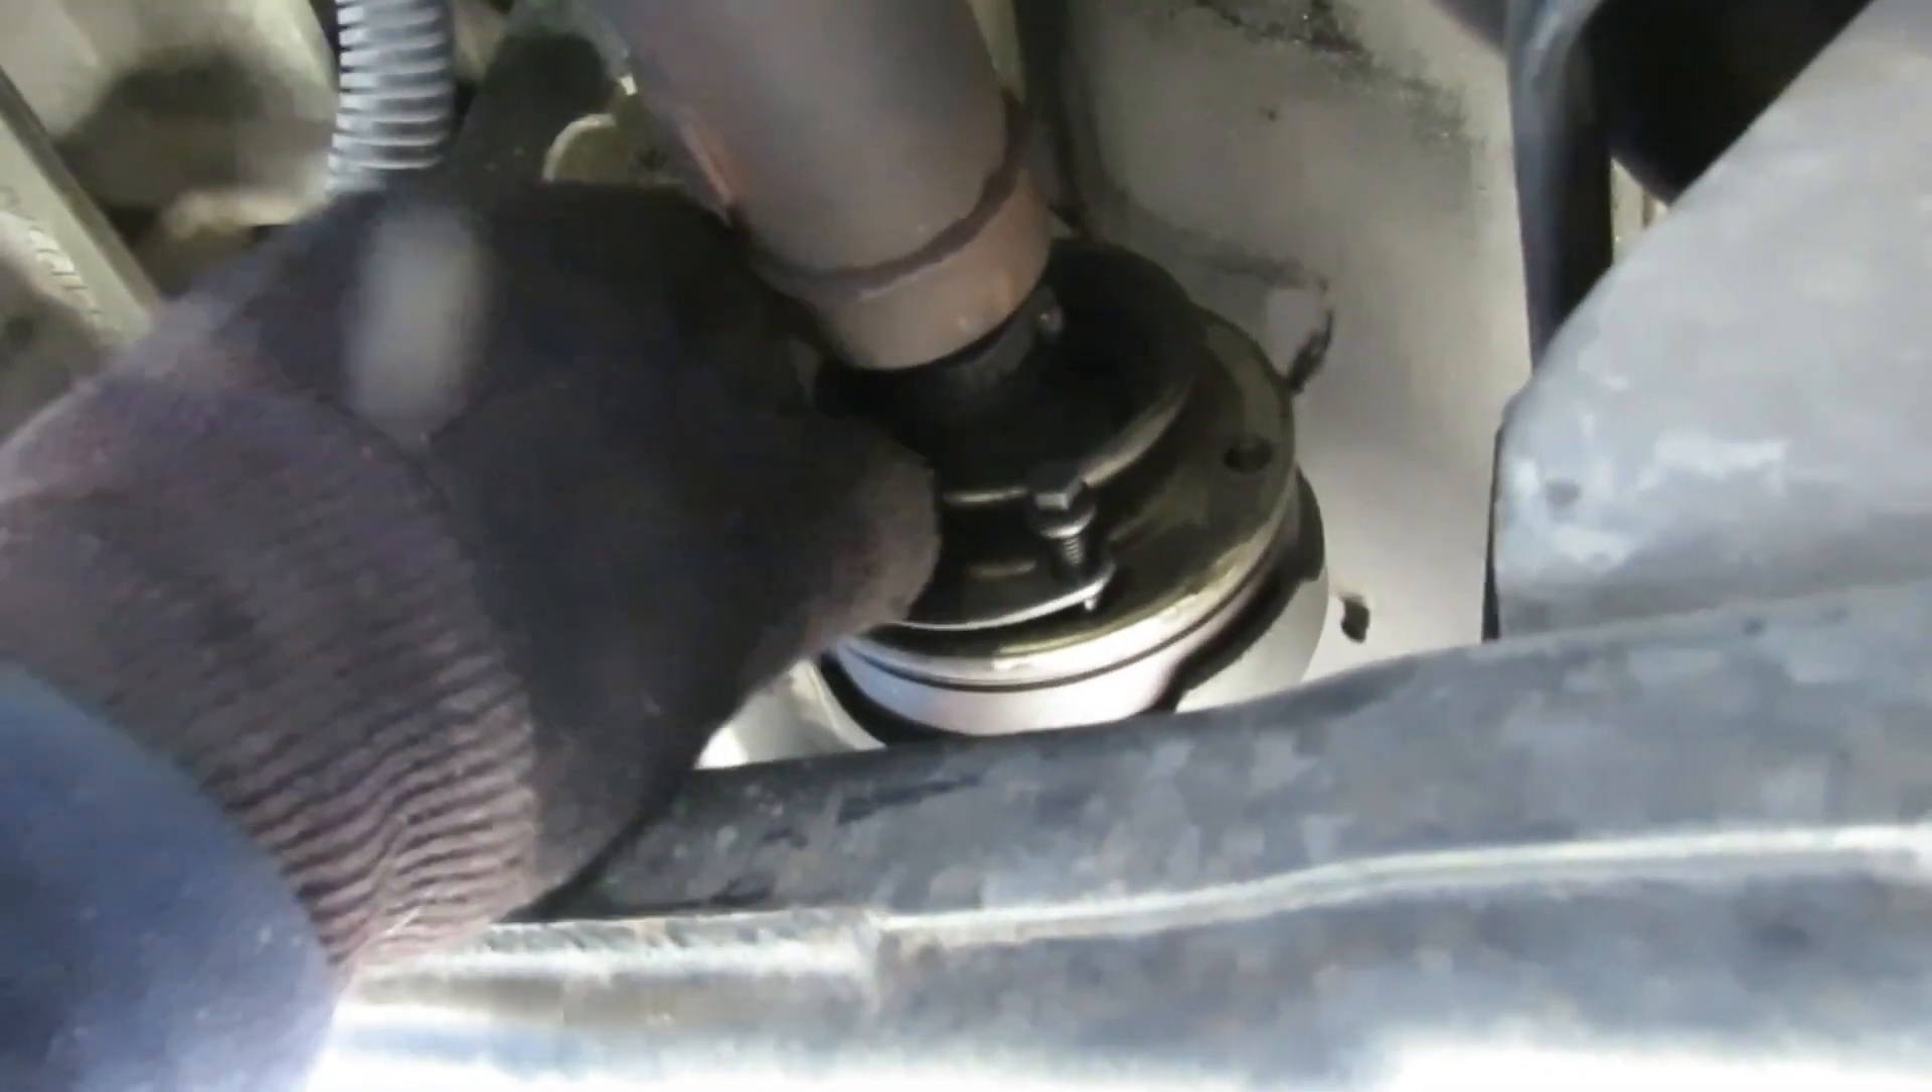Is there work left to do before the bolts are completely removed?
Yes.